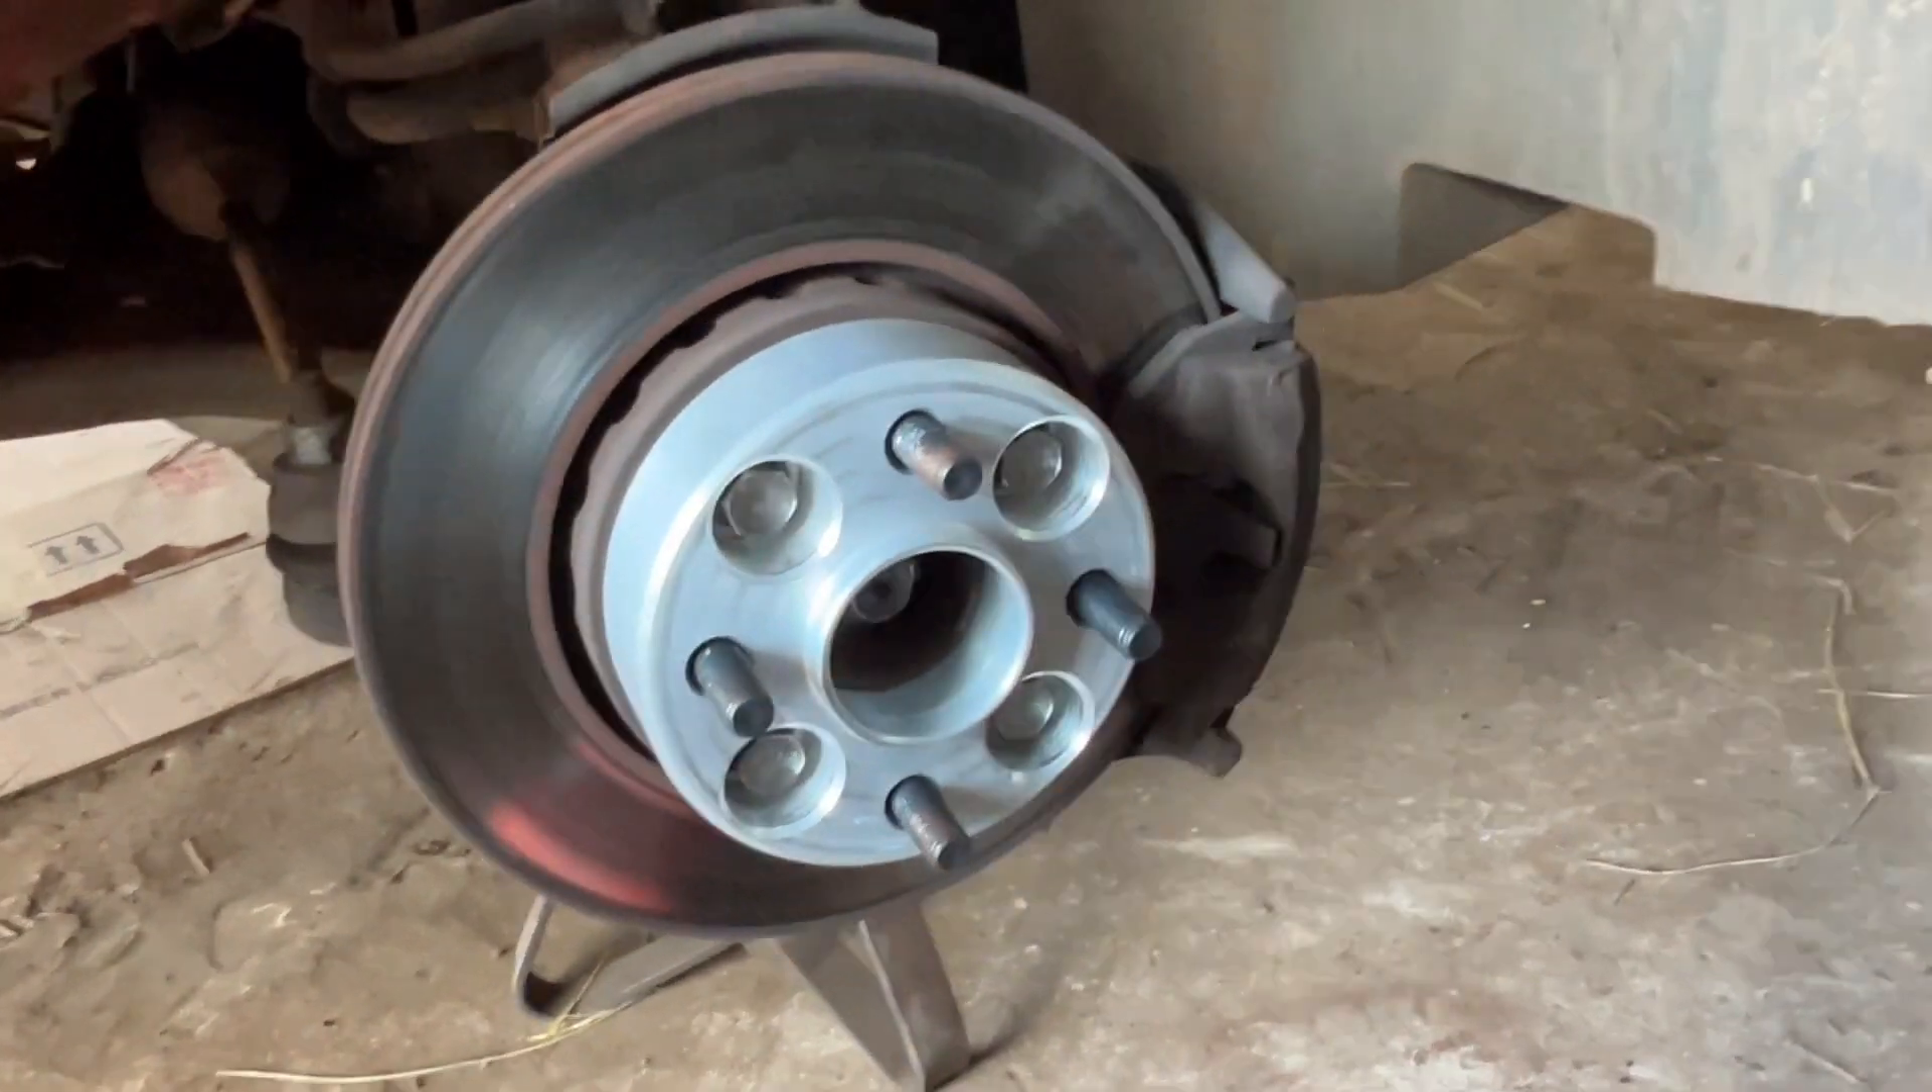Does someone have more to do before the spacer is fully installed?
No.